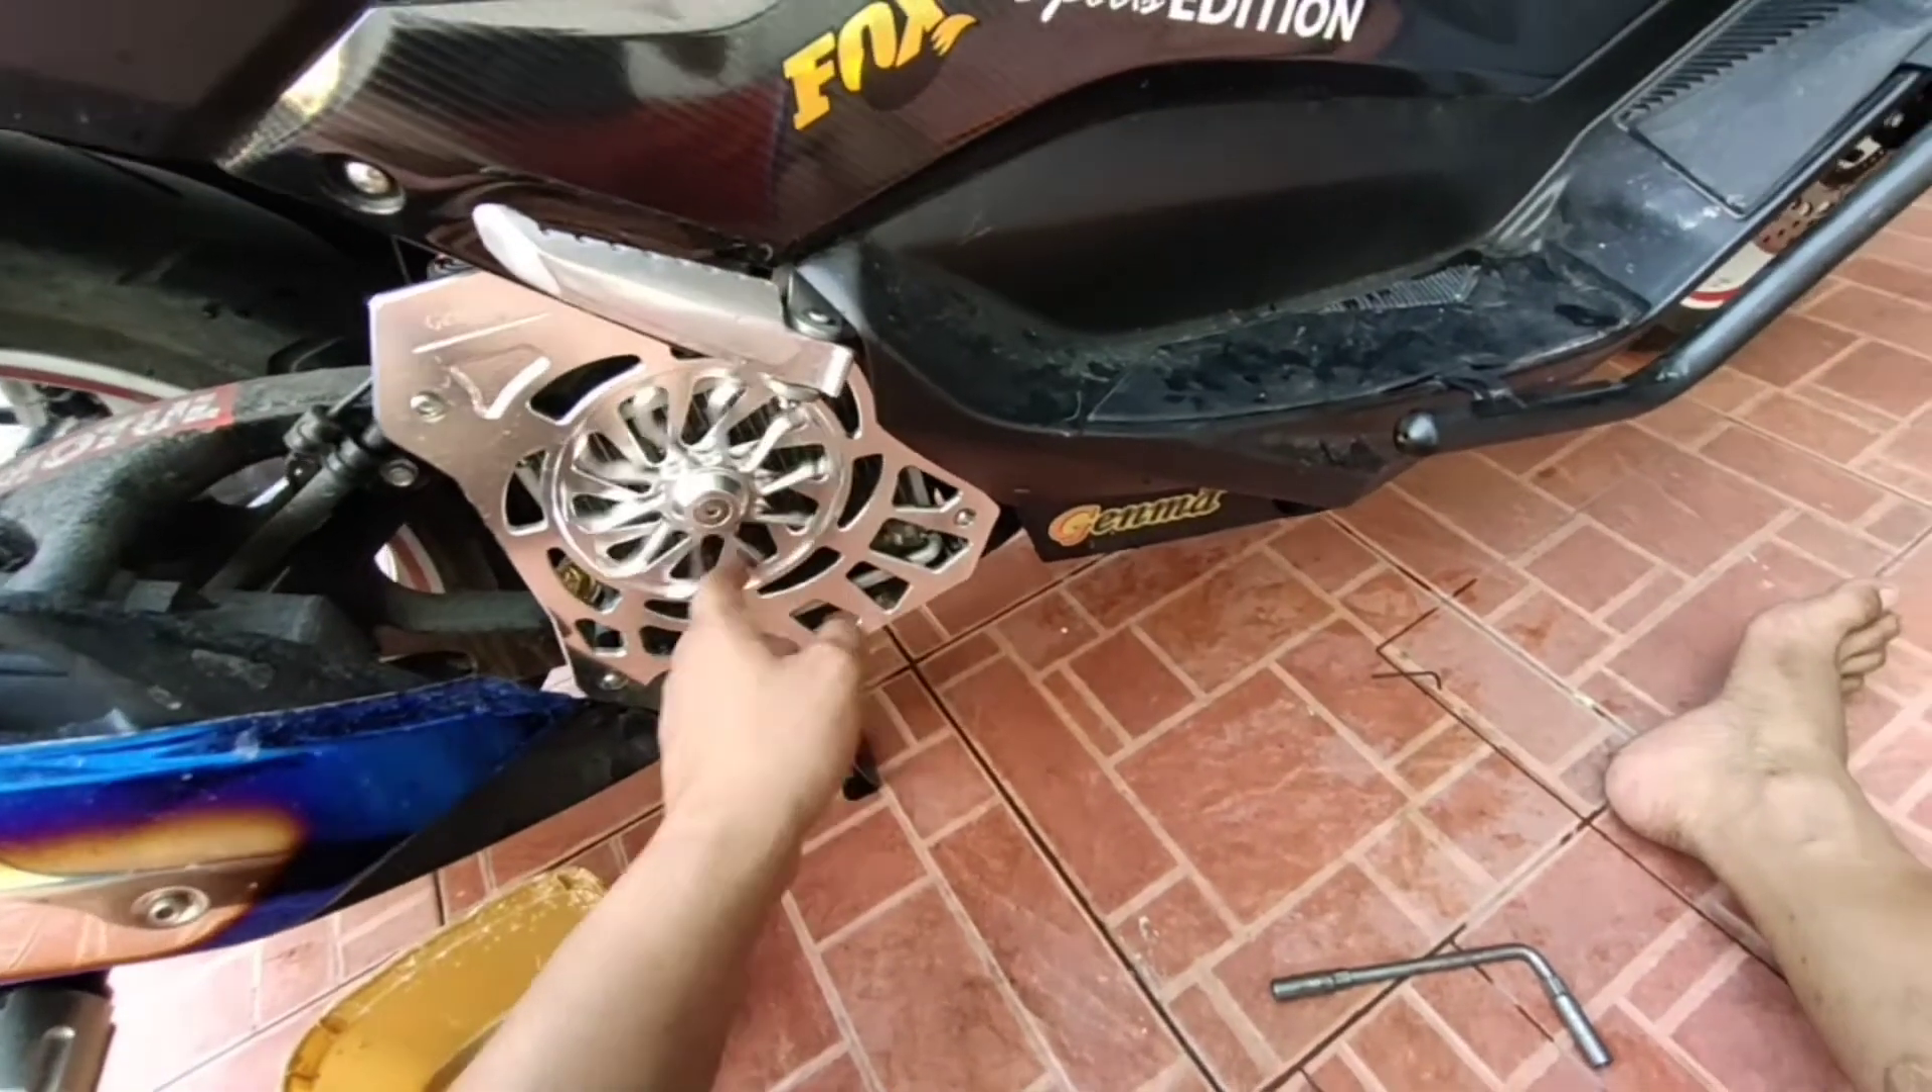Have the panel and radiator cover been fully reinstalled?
Yes.